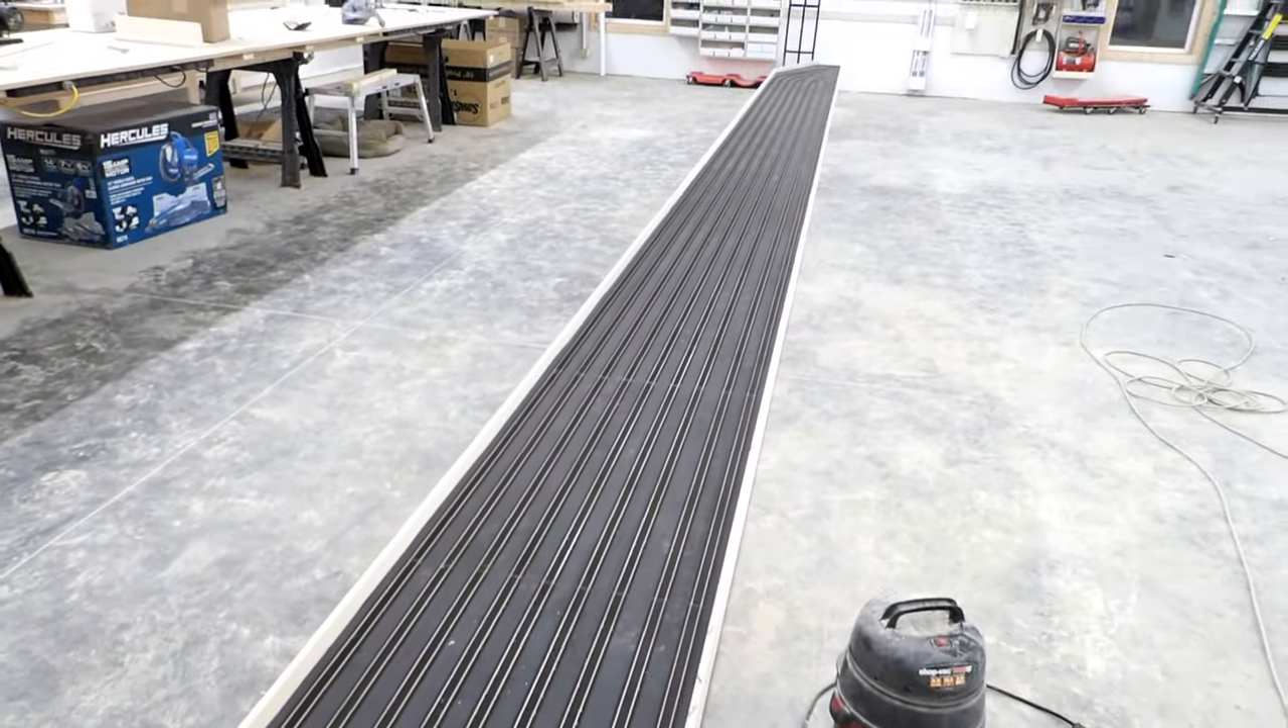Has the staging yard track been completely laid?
Yes.